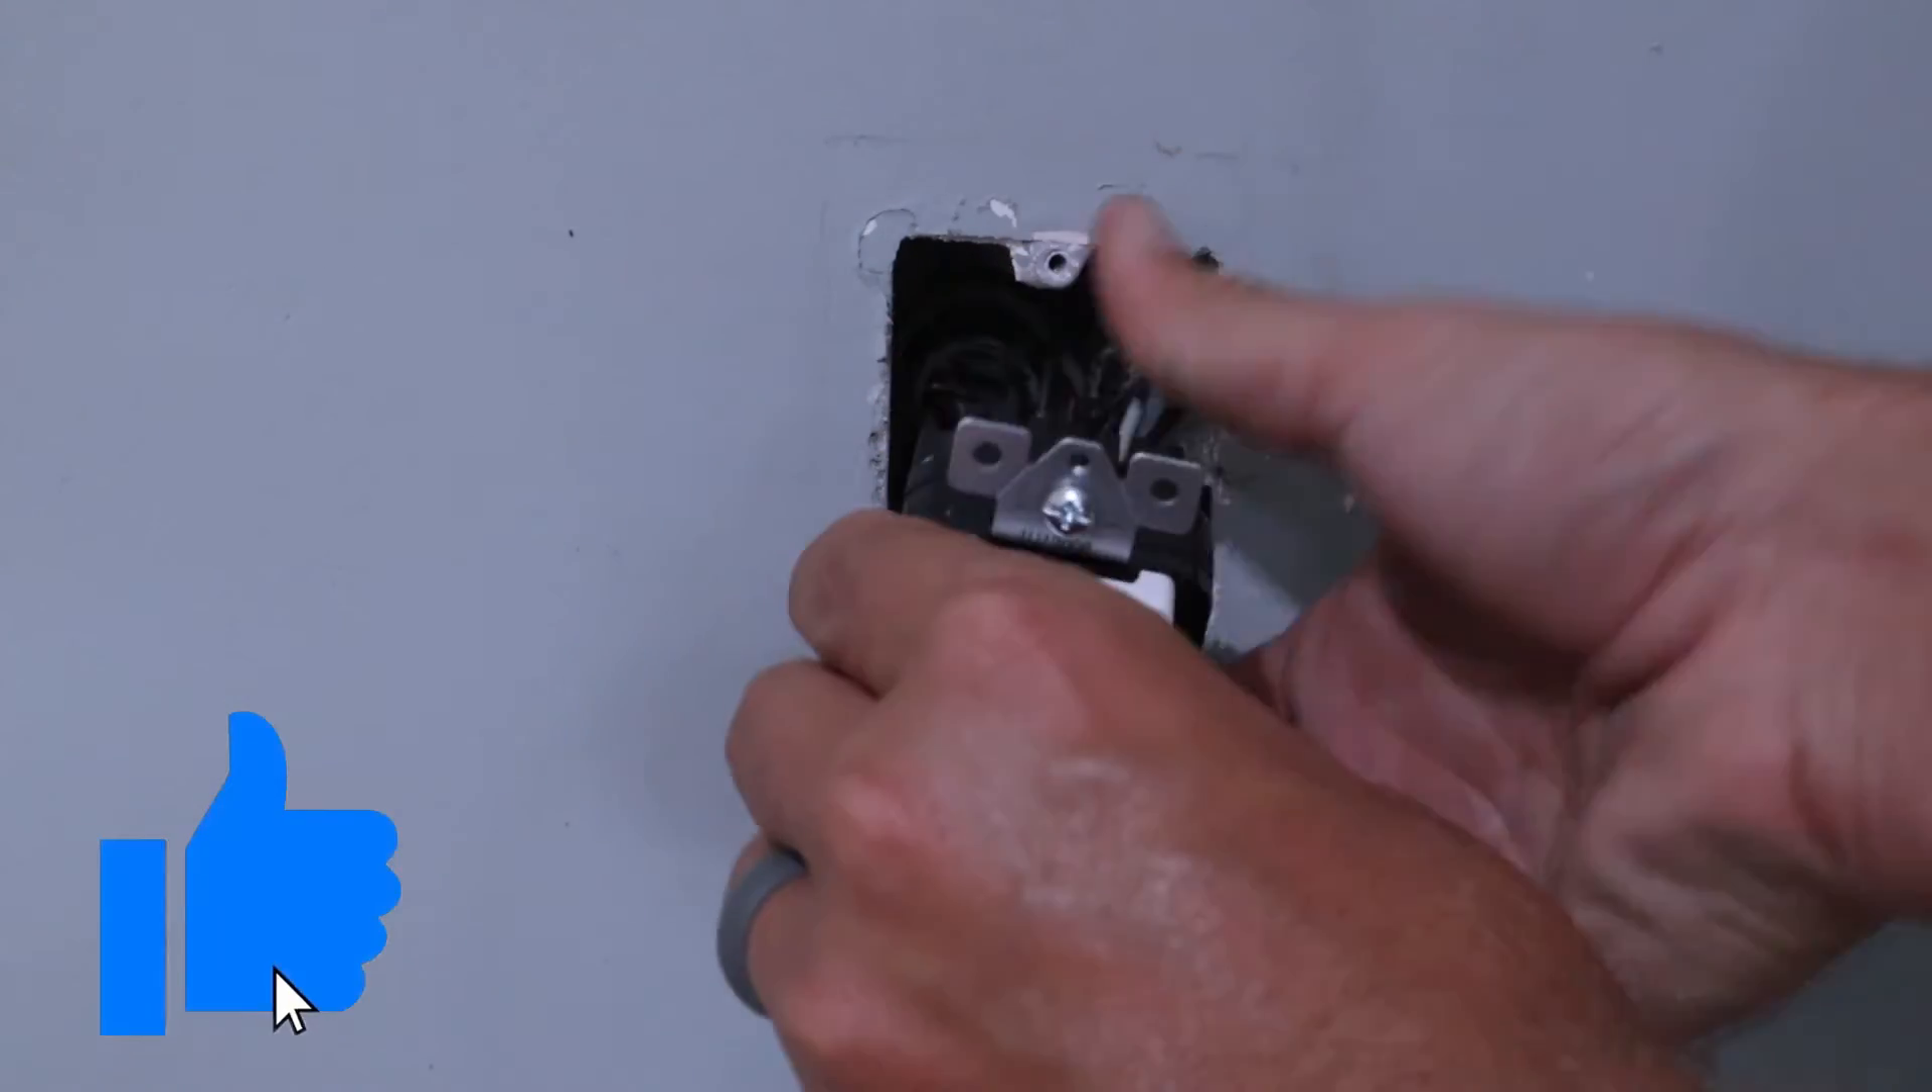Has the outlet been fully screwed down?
No.